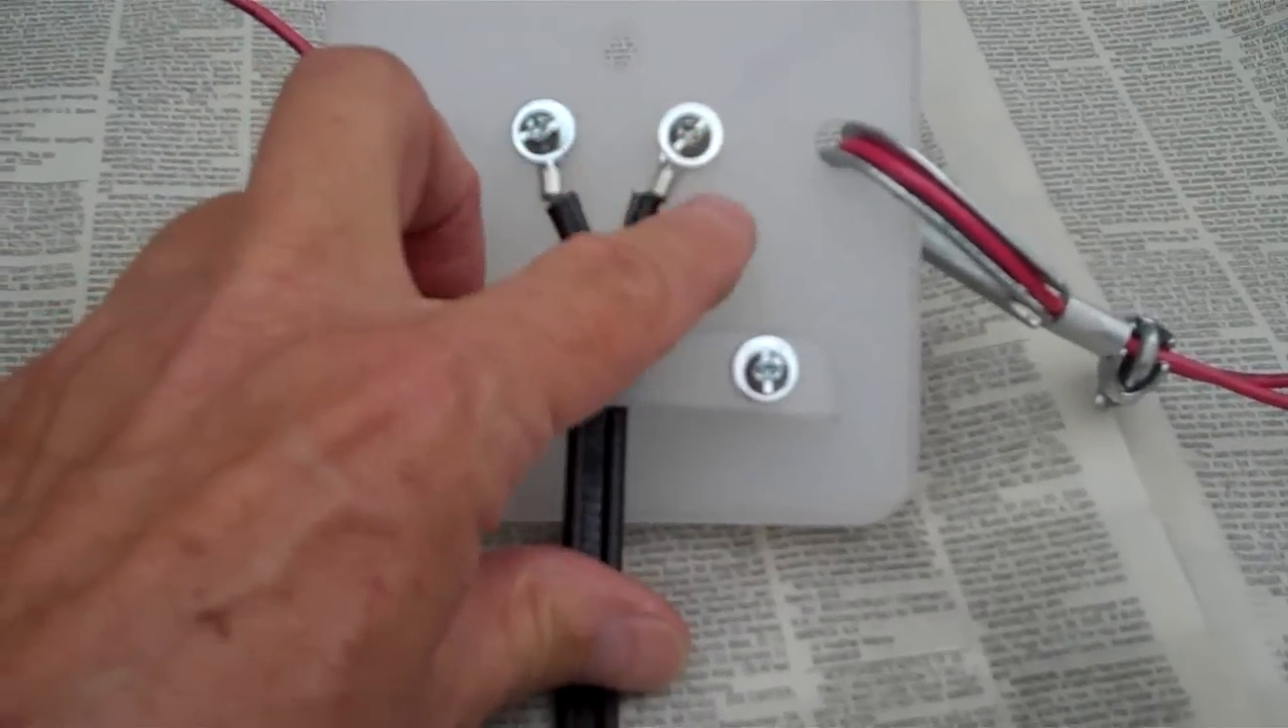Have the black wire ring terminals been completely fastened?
Yes.